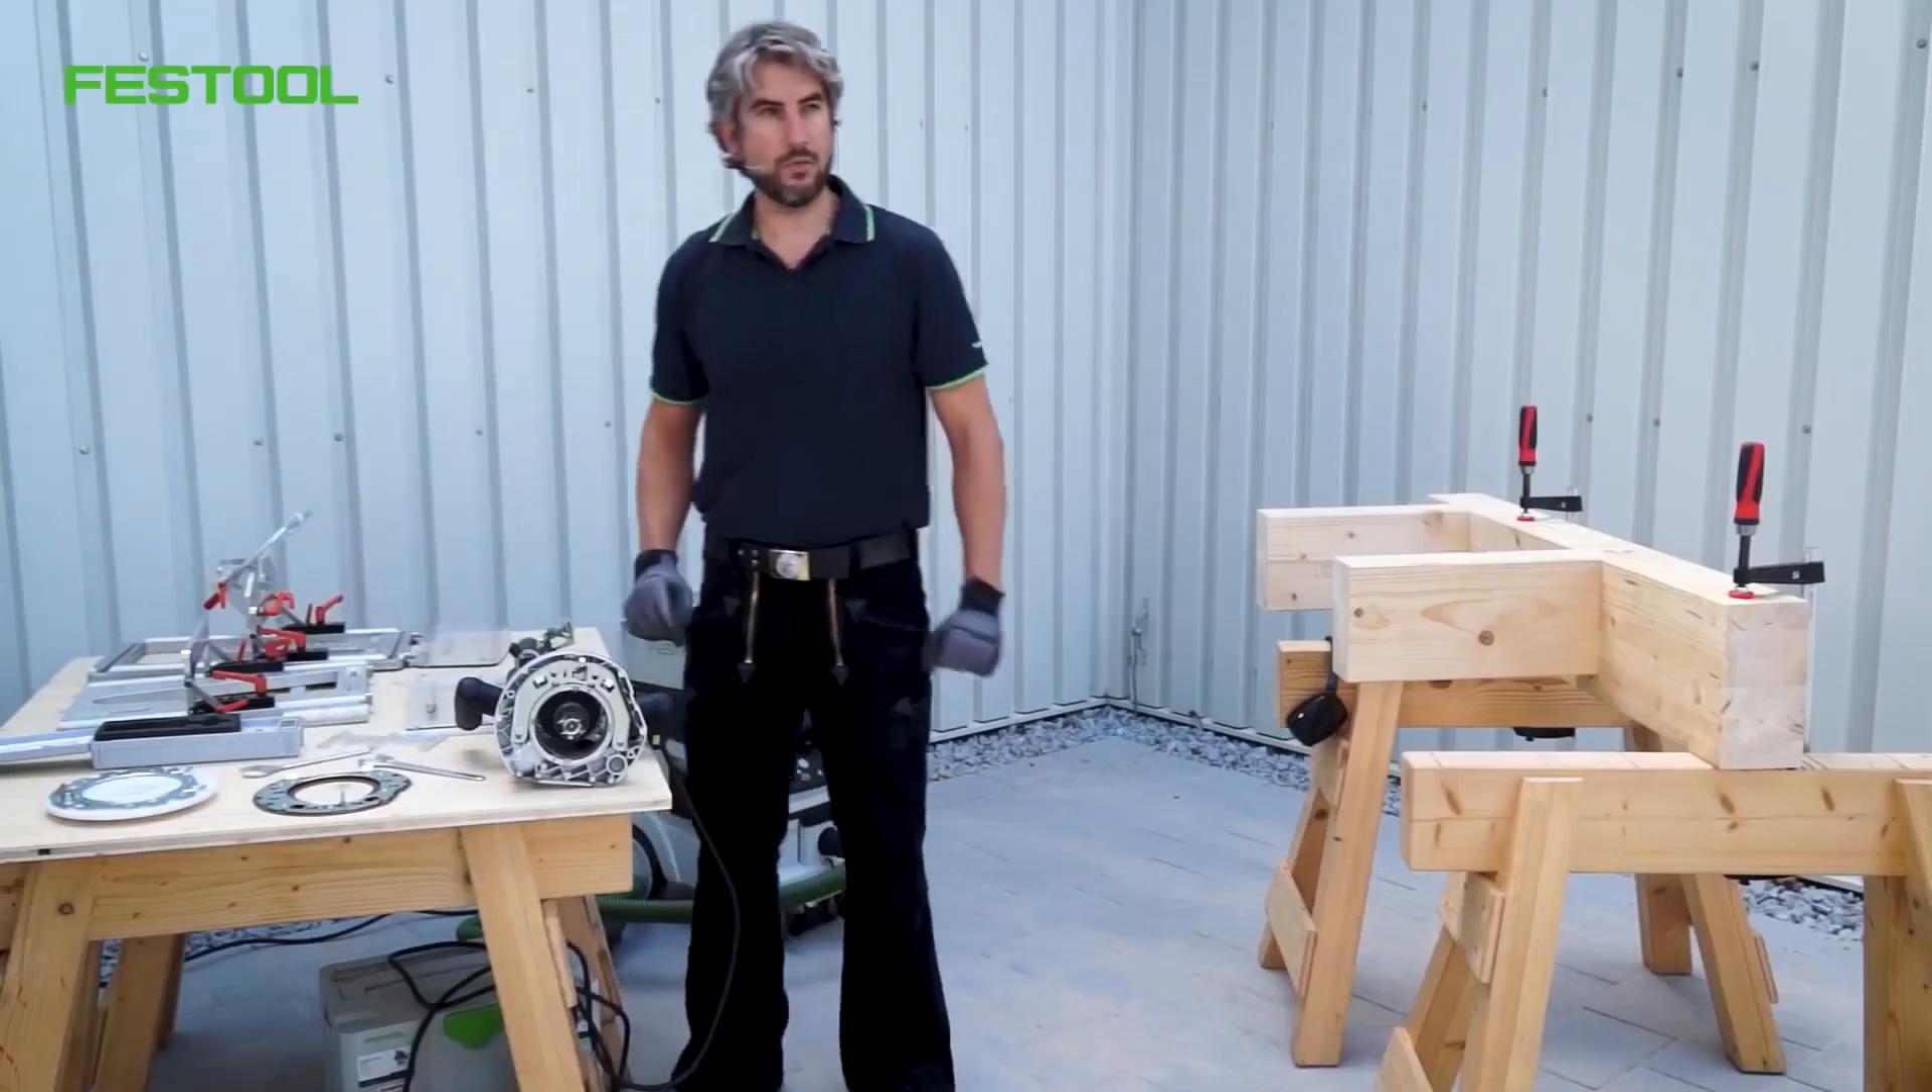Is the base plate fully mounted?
No.